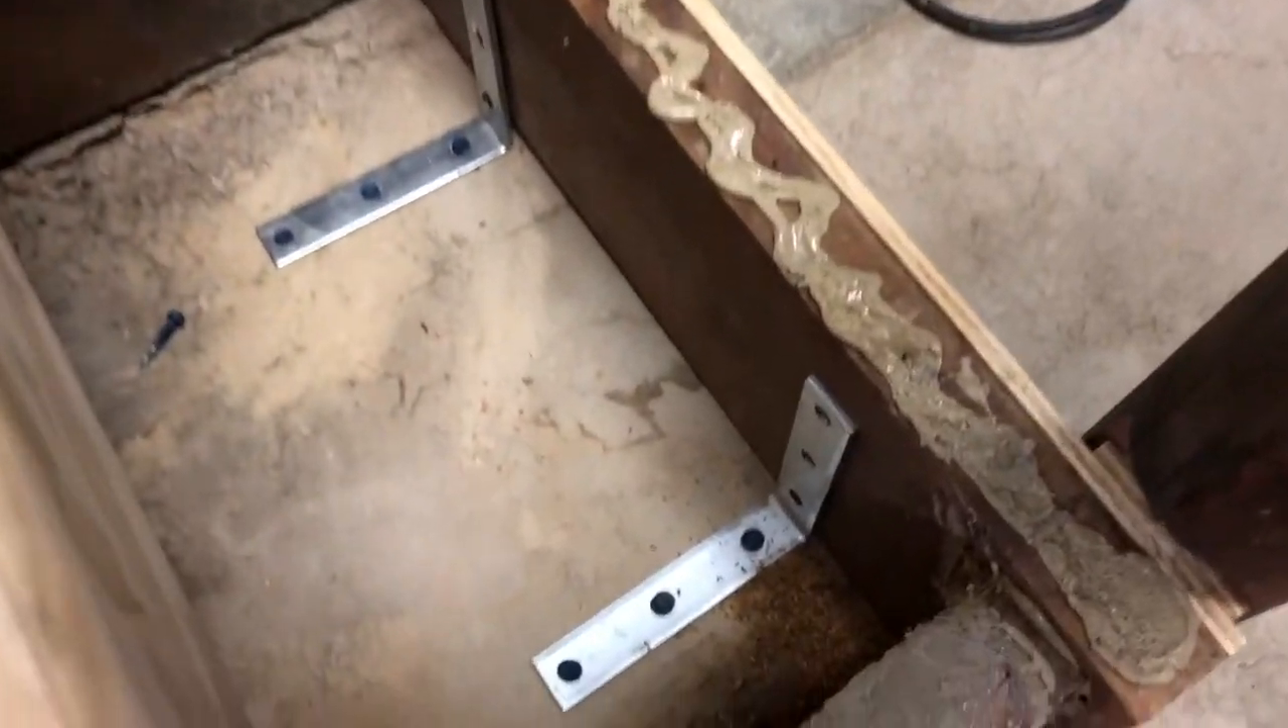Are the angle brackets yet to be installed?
No.